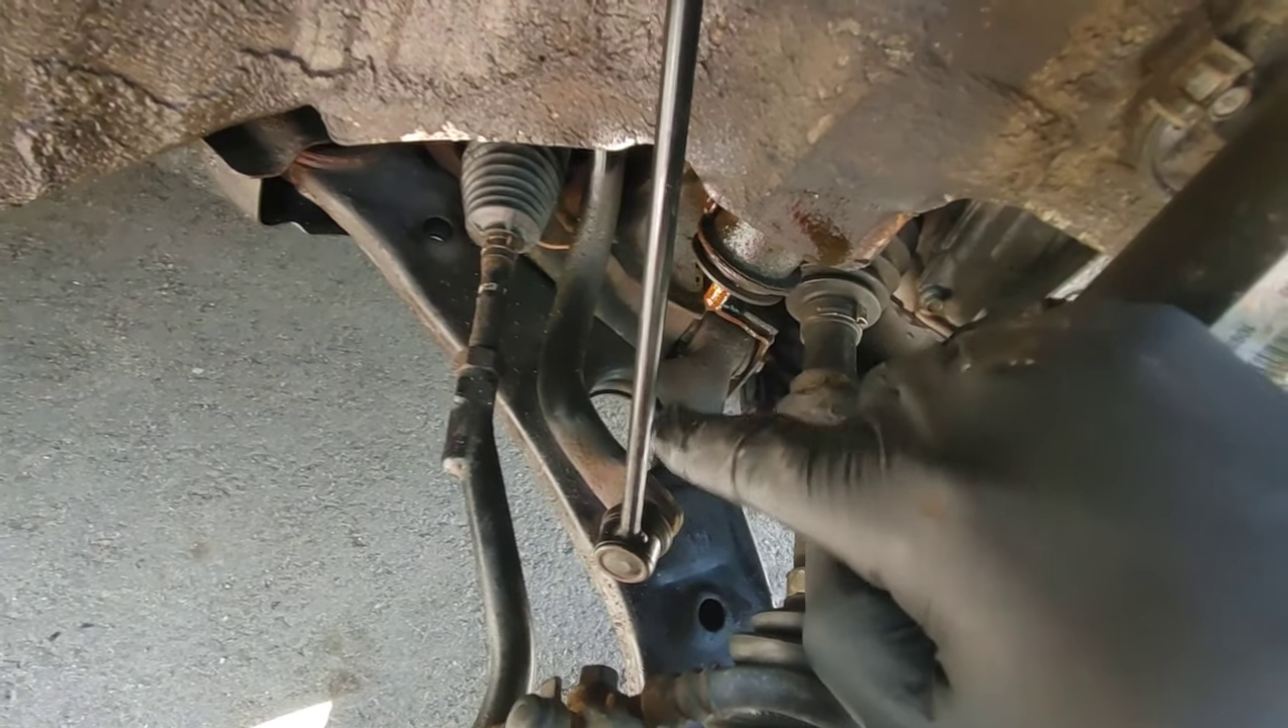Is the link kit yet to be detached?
Yes.